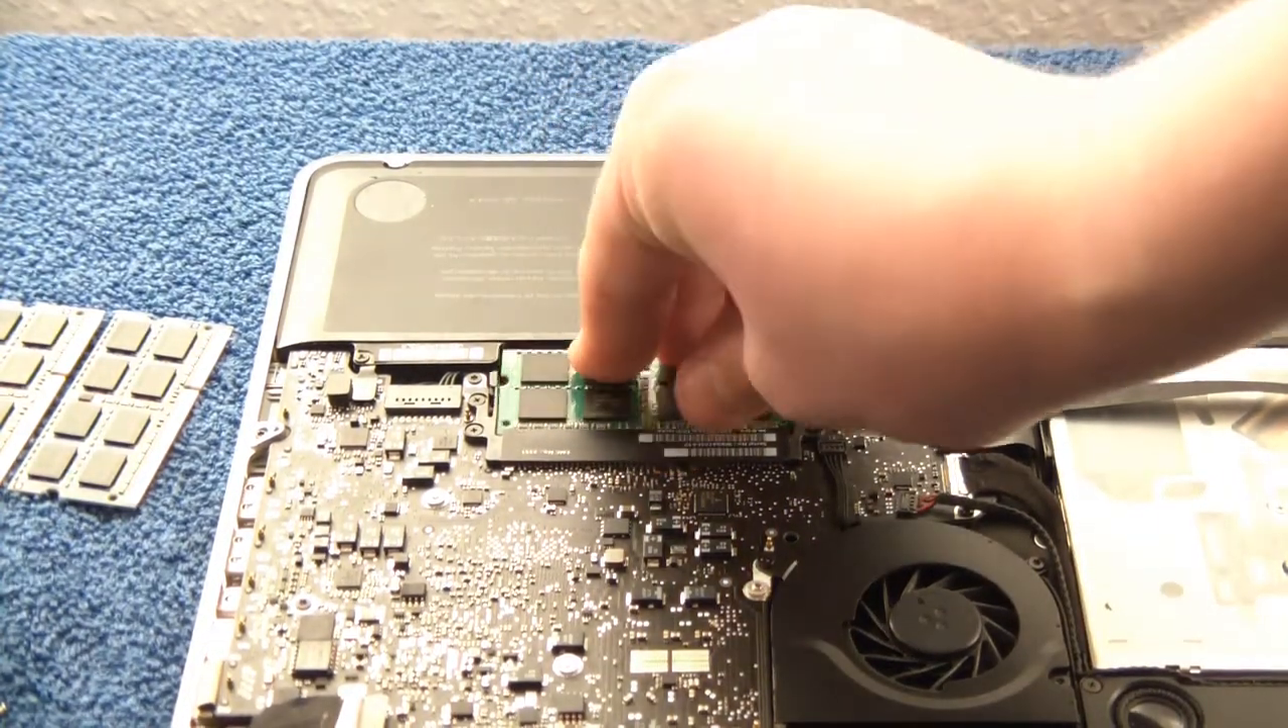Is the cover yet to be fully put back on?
Yes.